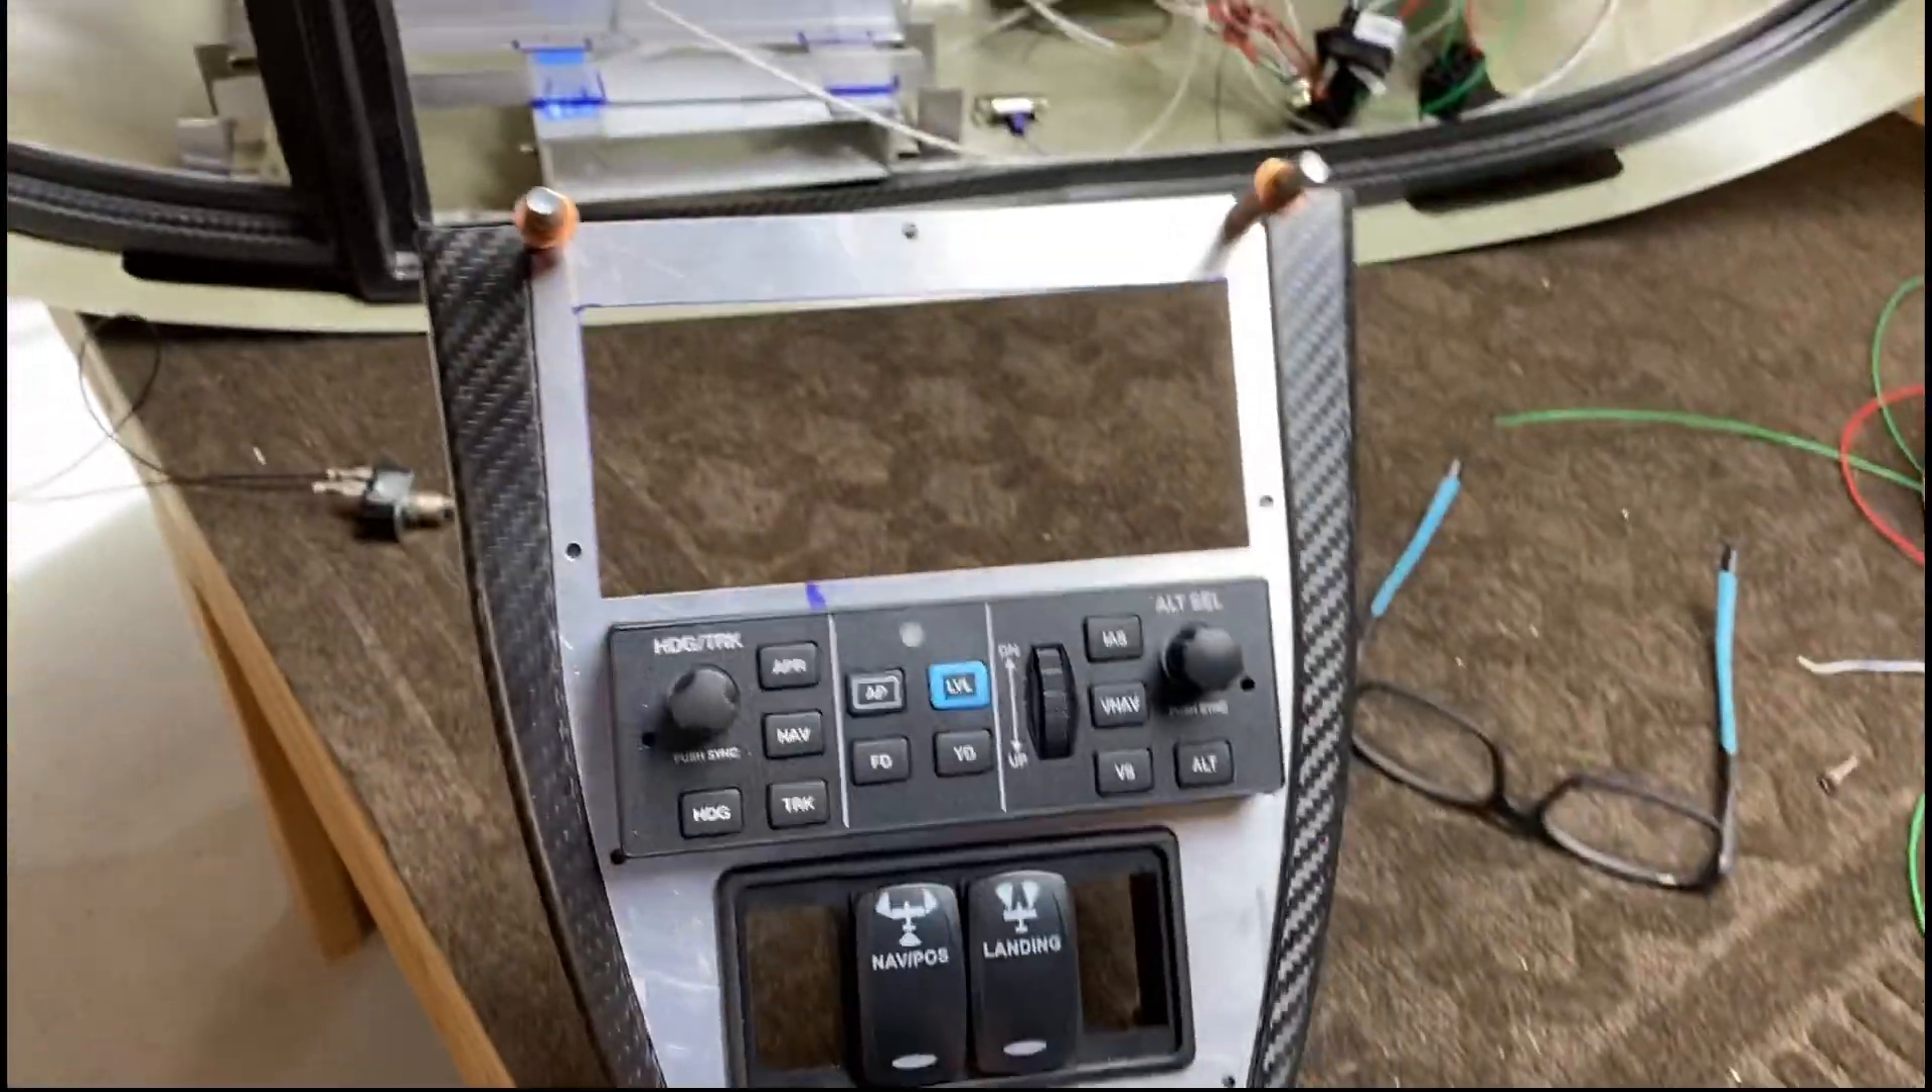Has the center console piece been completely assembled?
No.